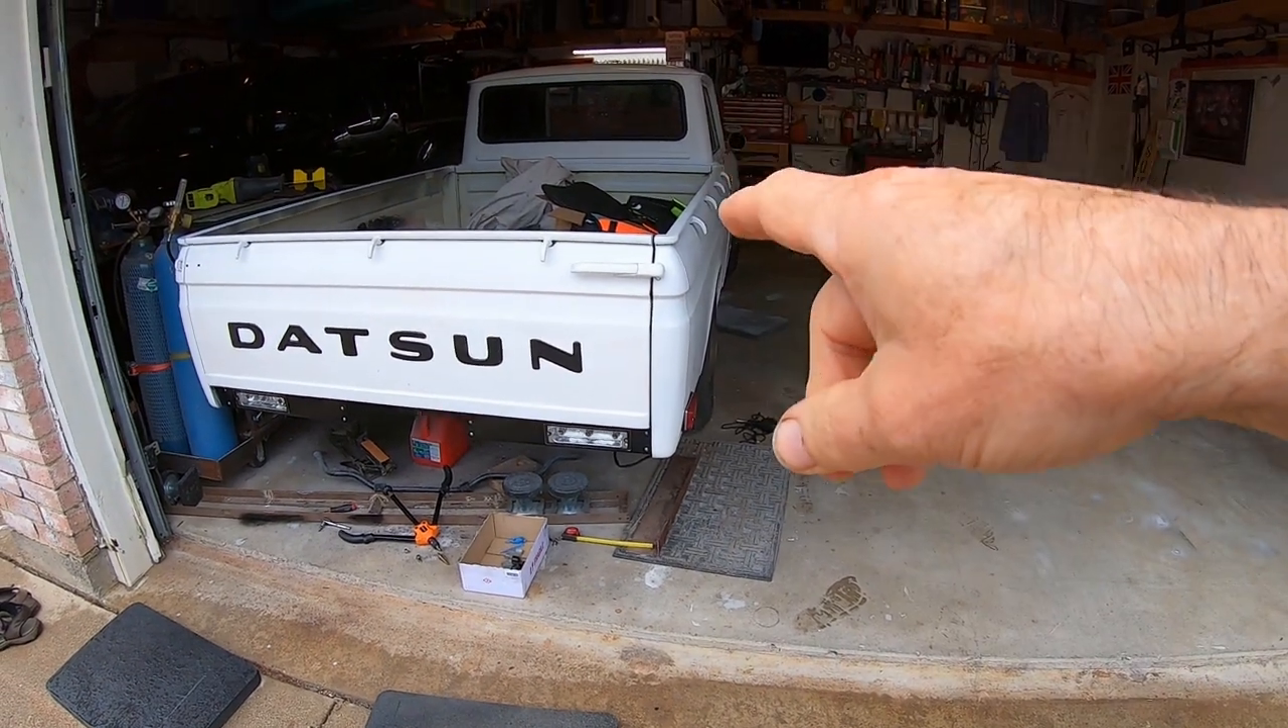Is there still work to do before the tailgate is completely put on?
No.